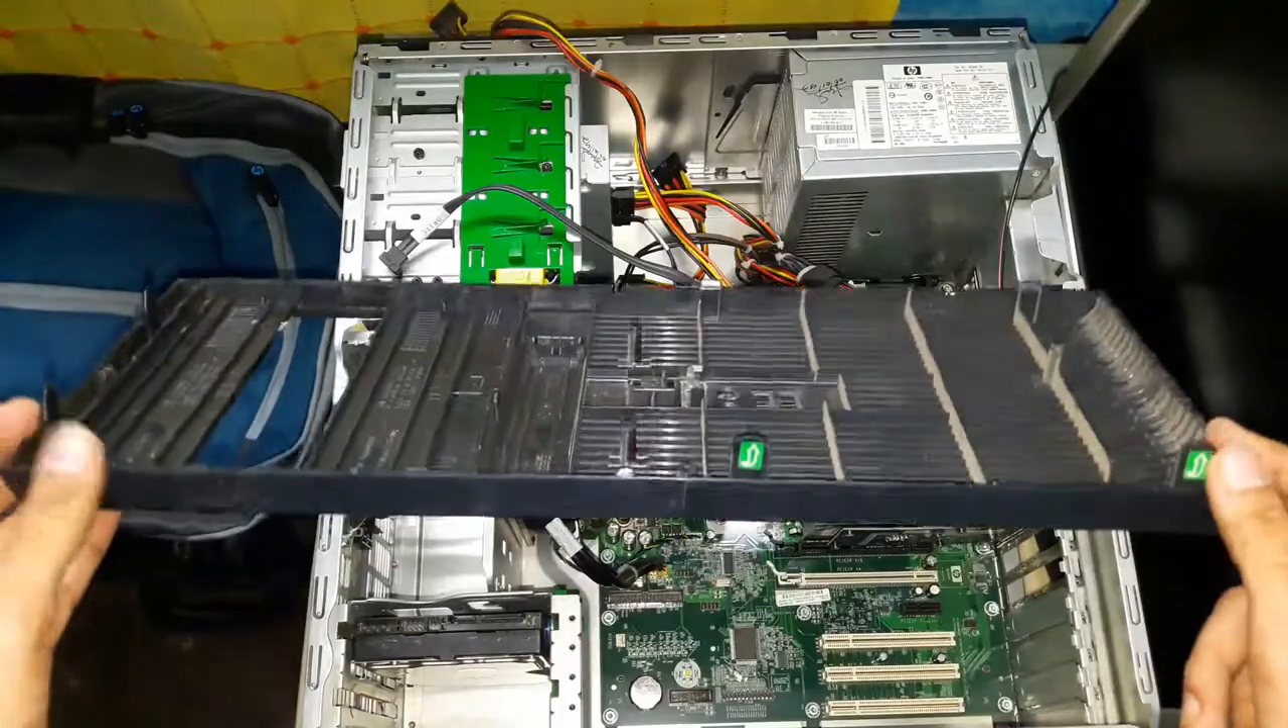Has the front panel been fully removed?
Yes.